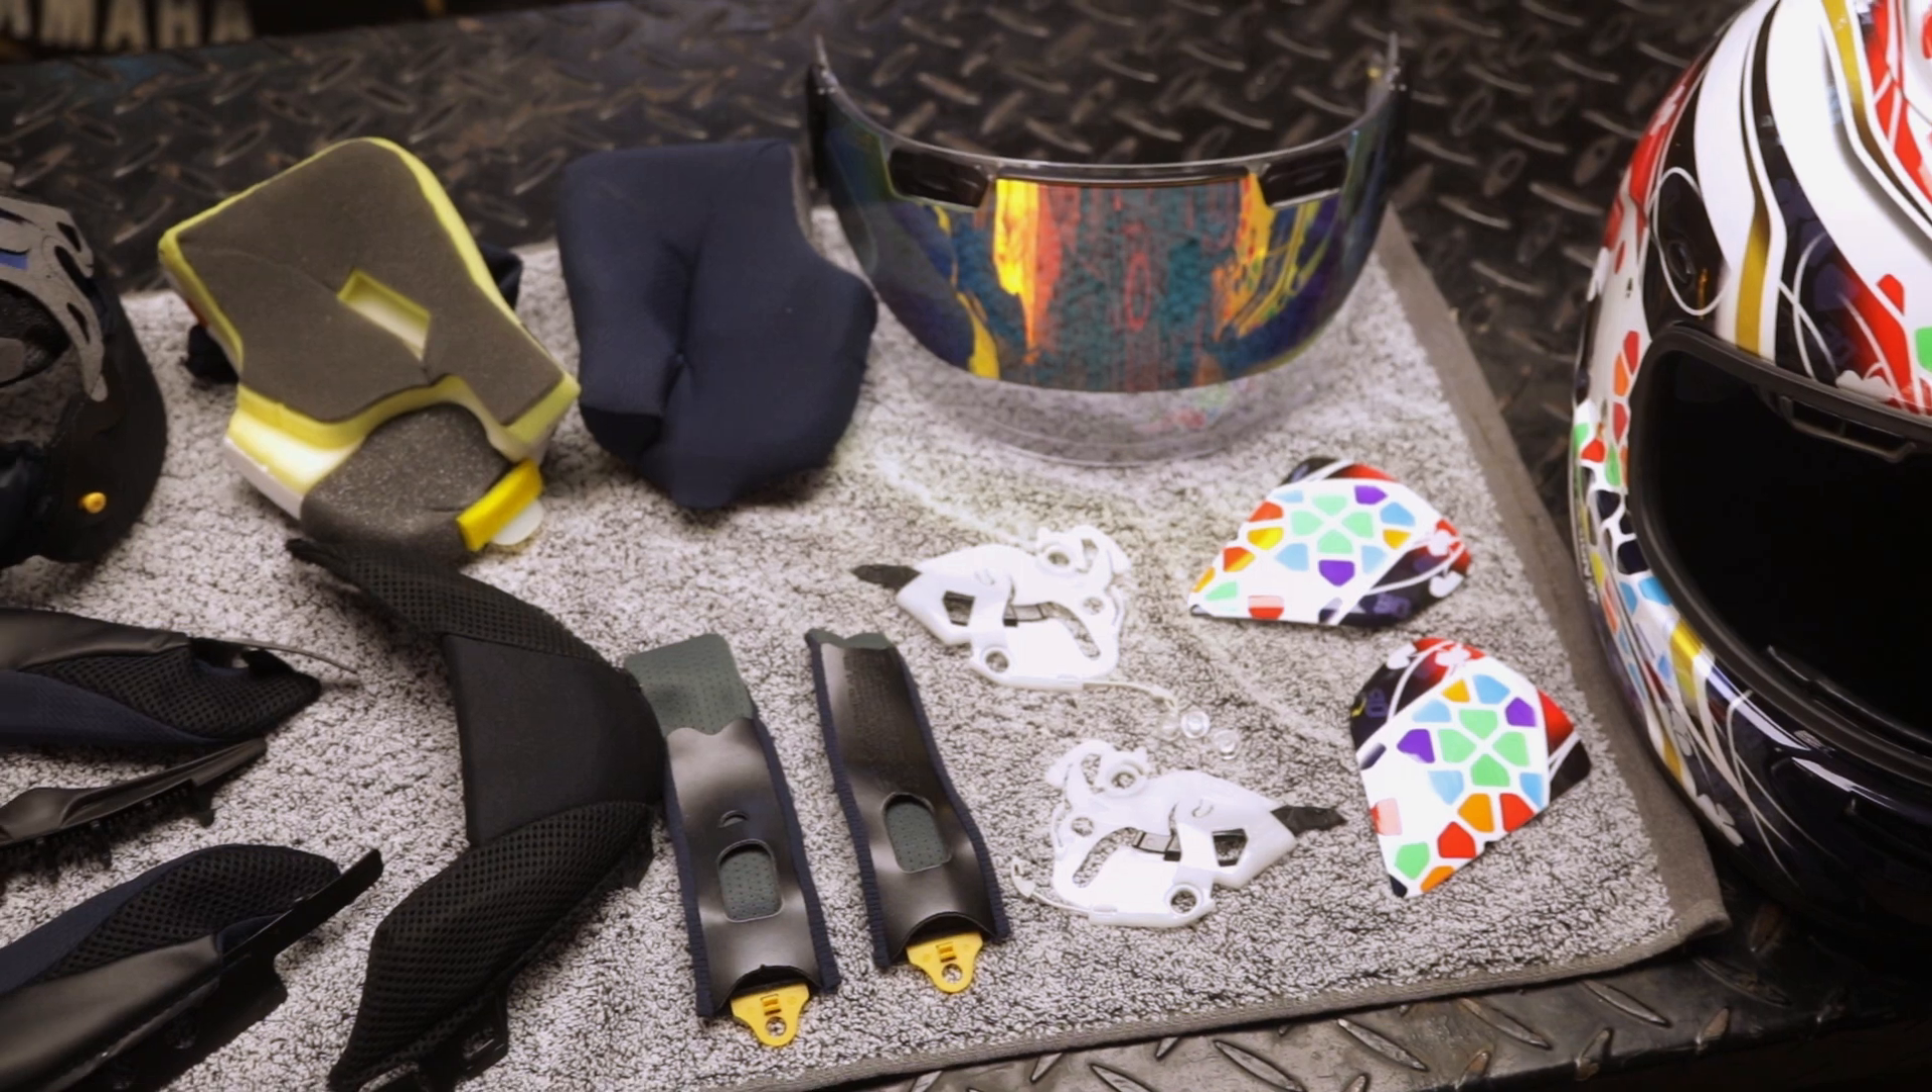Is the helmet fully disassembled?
Yes.